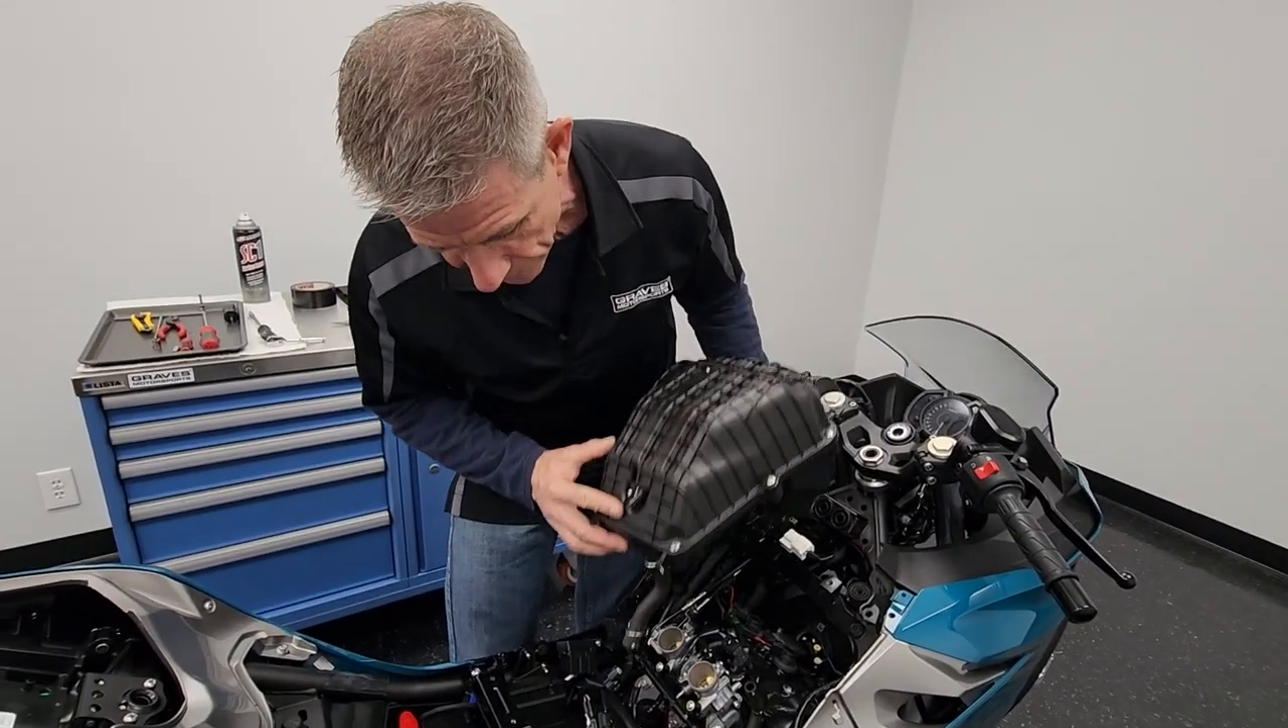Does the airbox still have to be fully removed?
Yes.